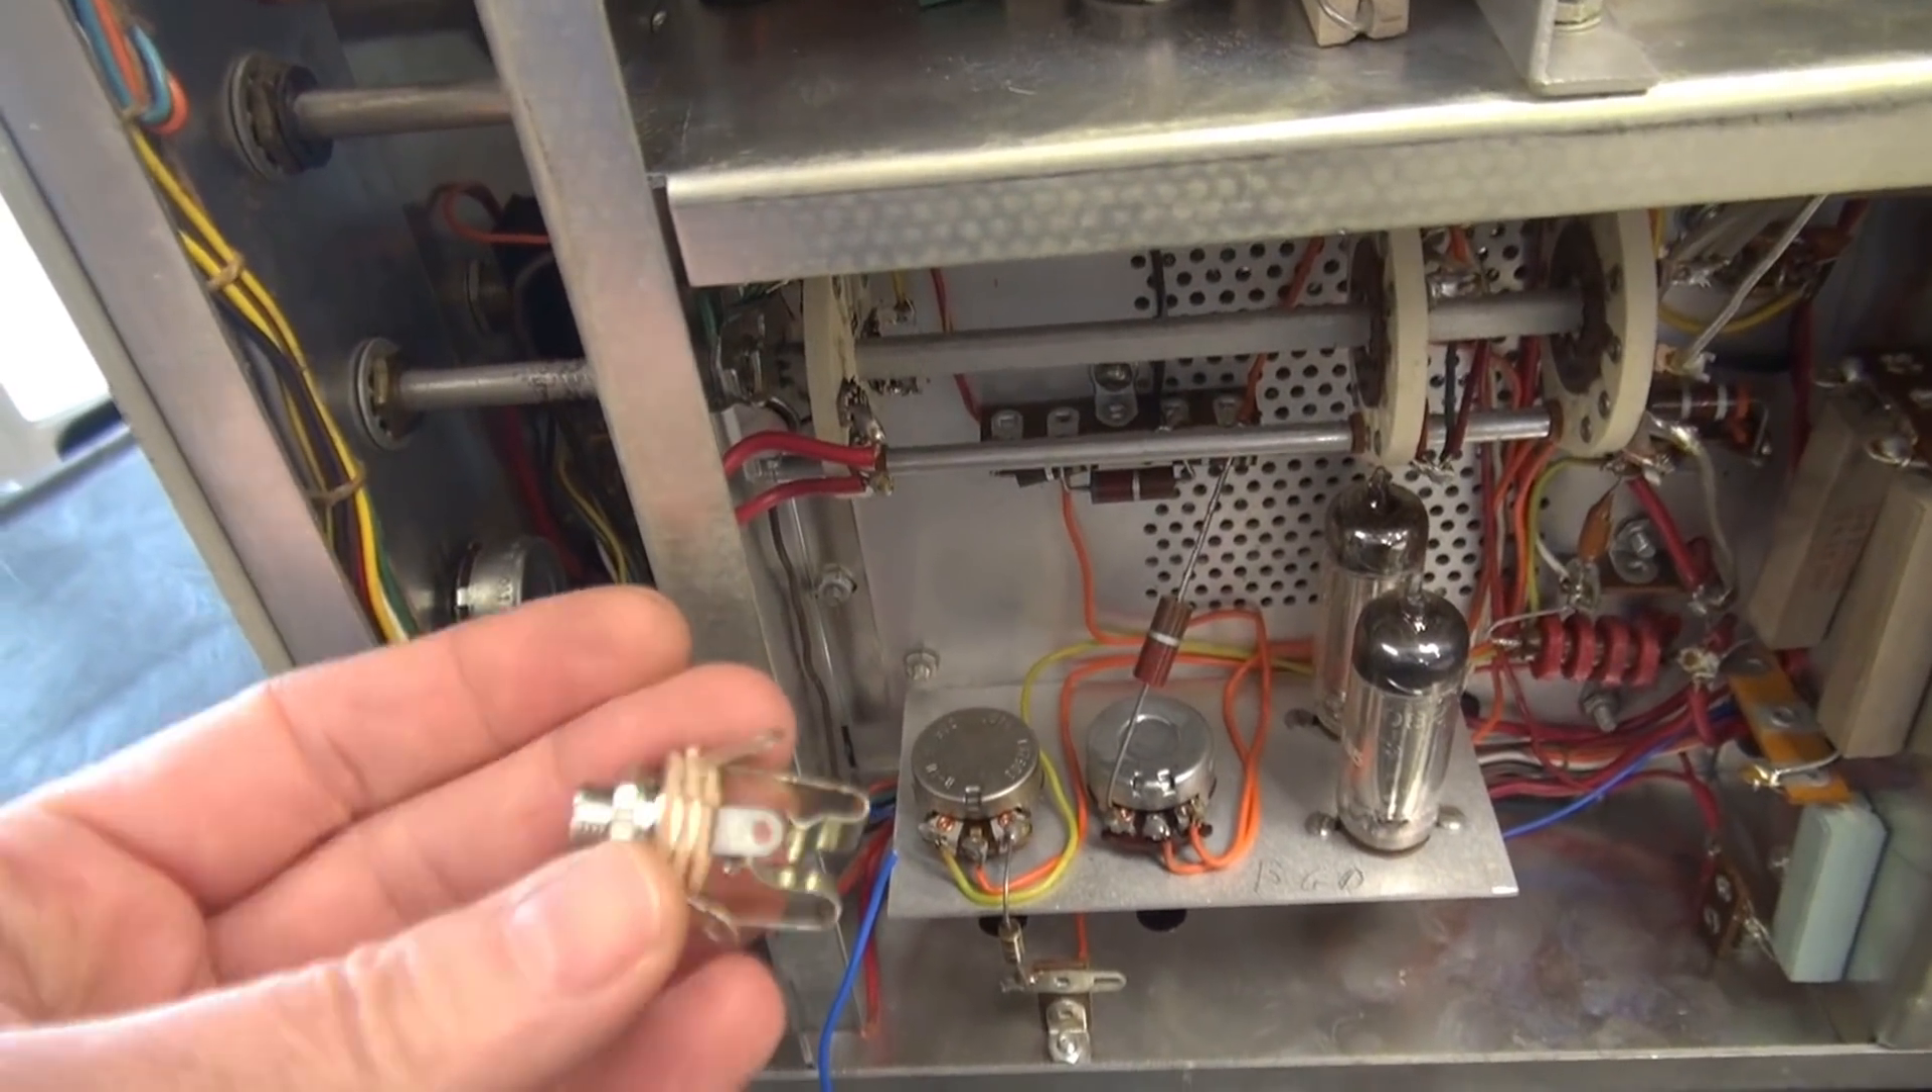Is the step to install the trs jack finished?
No.